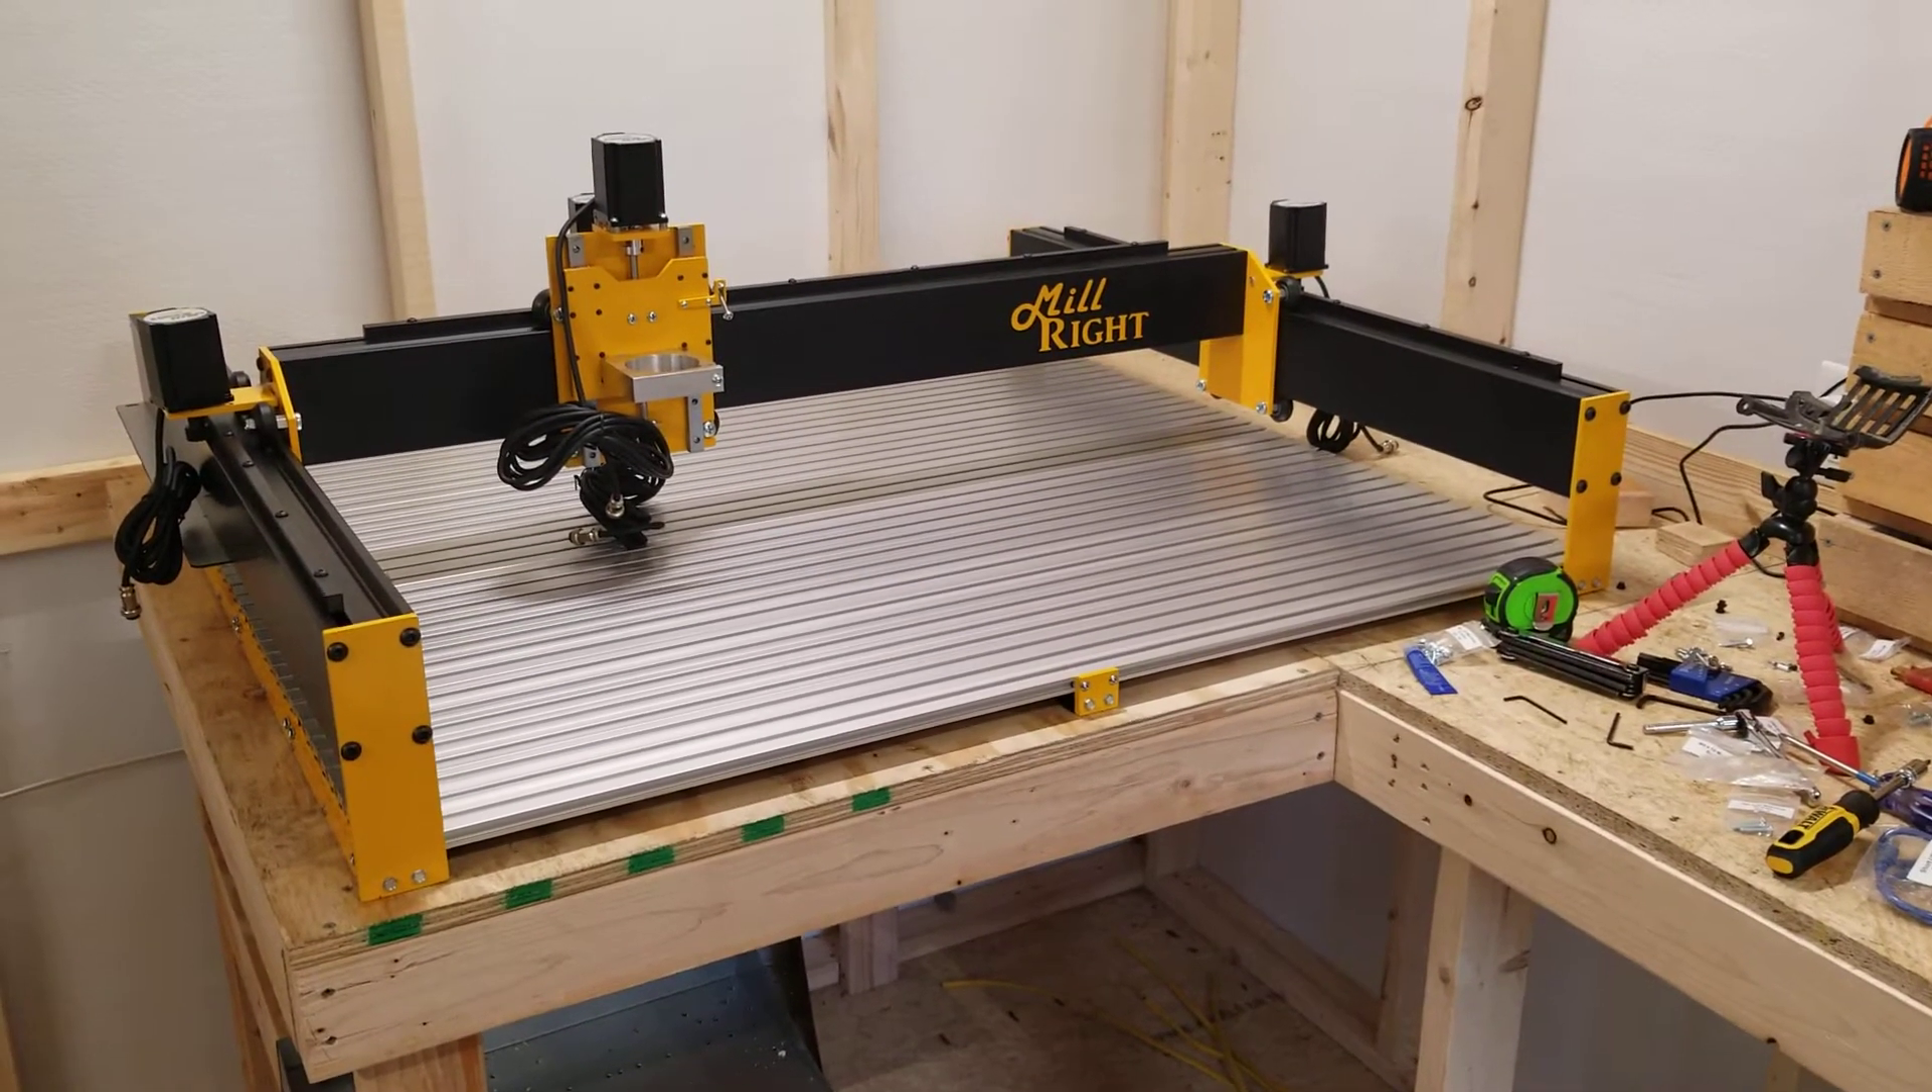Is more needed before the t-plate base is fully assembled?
No.